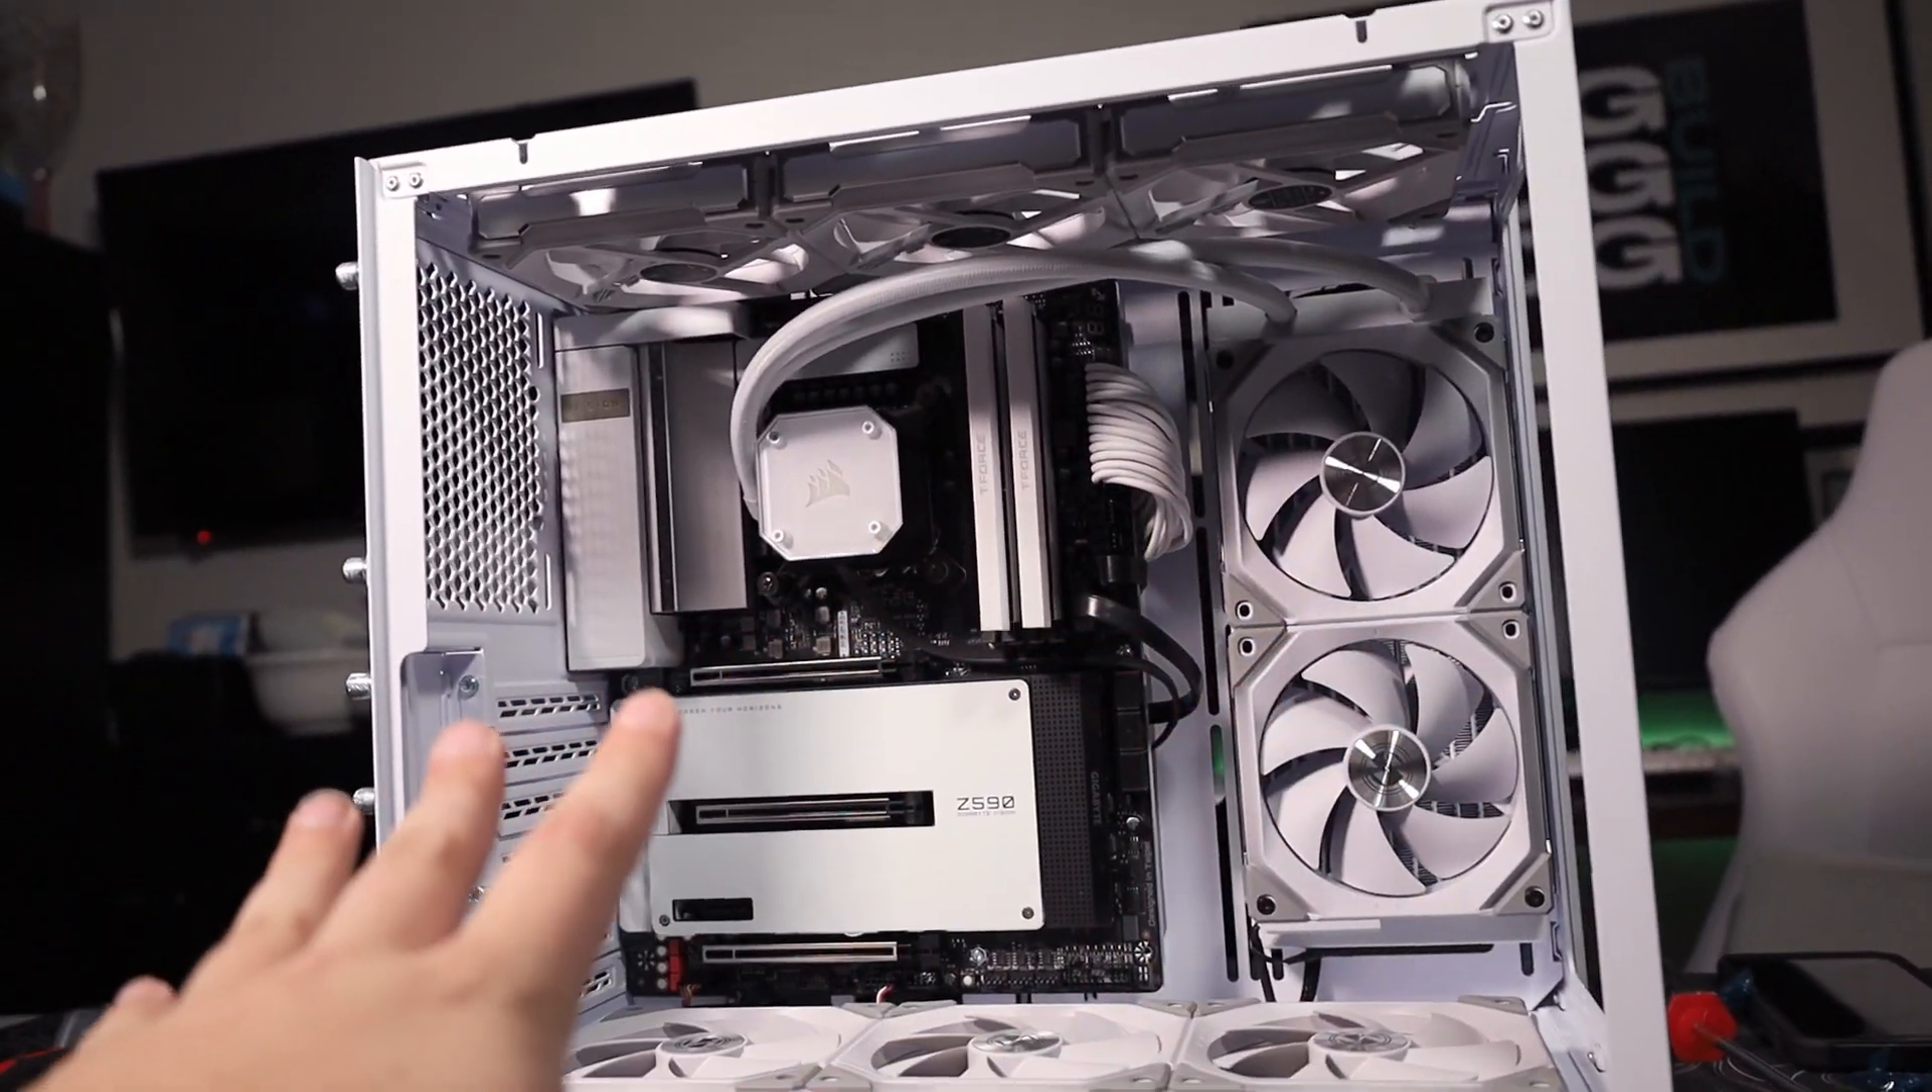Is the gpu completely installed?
No.